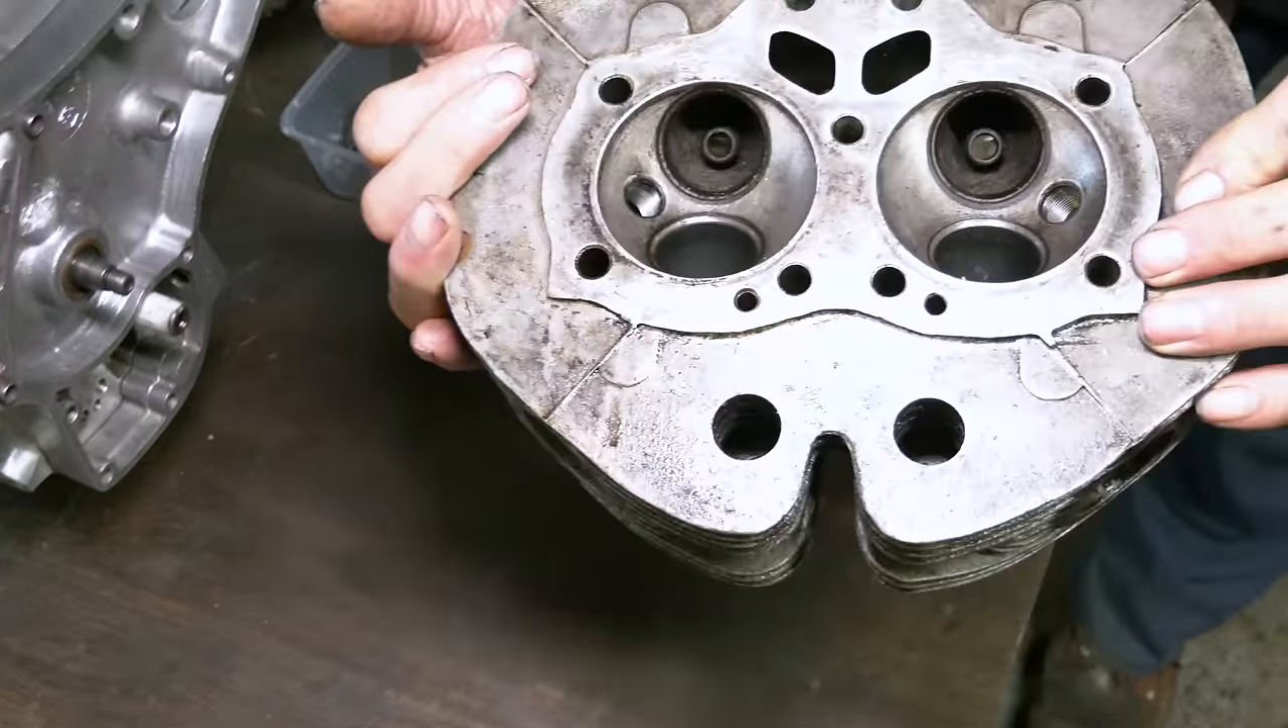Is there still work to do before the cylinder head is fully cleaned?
Yes.